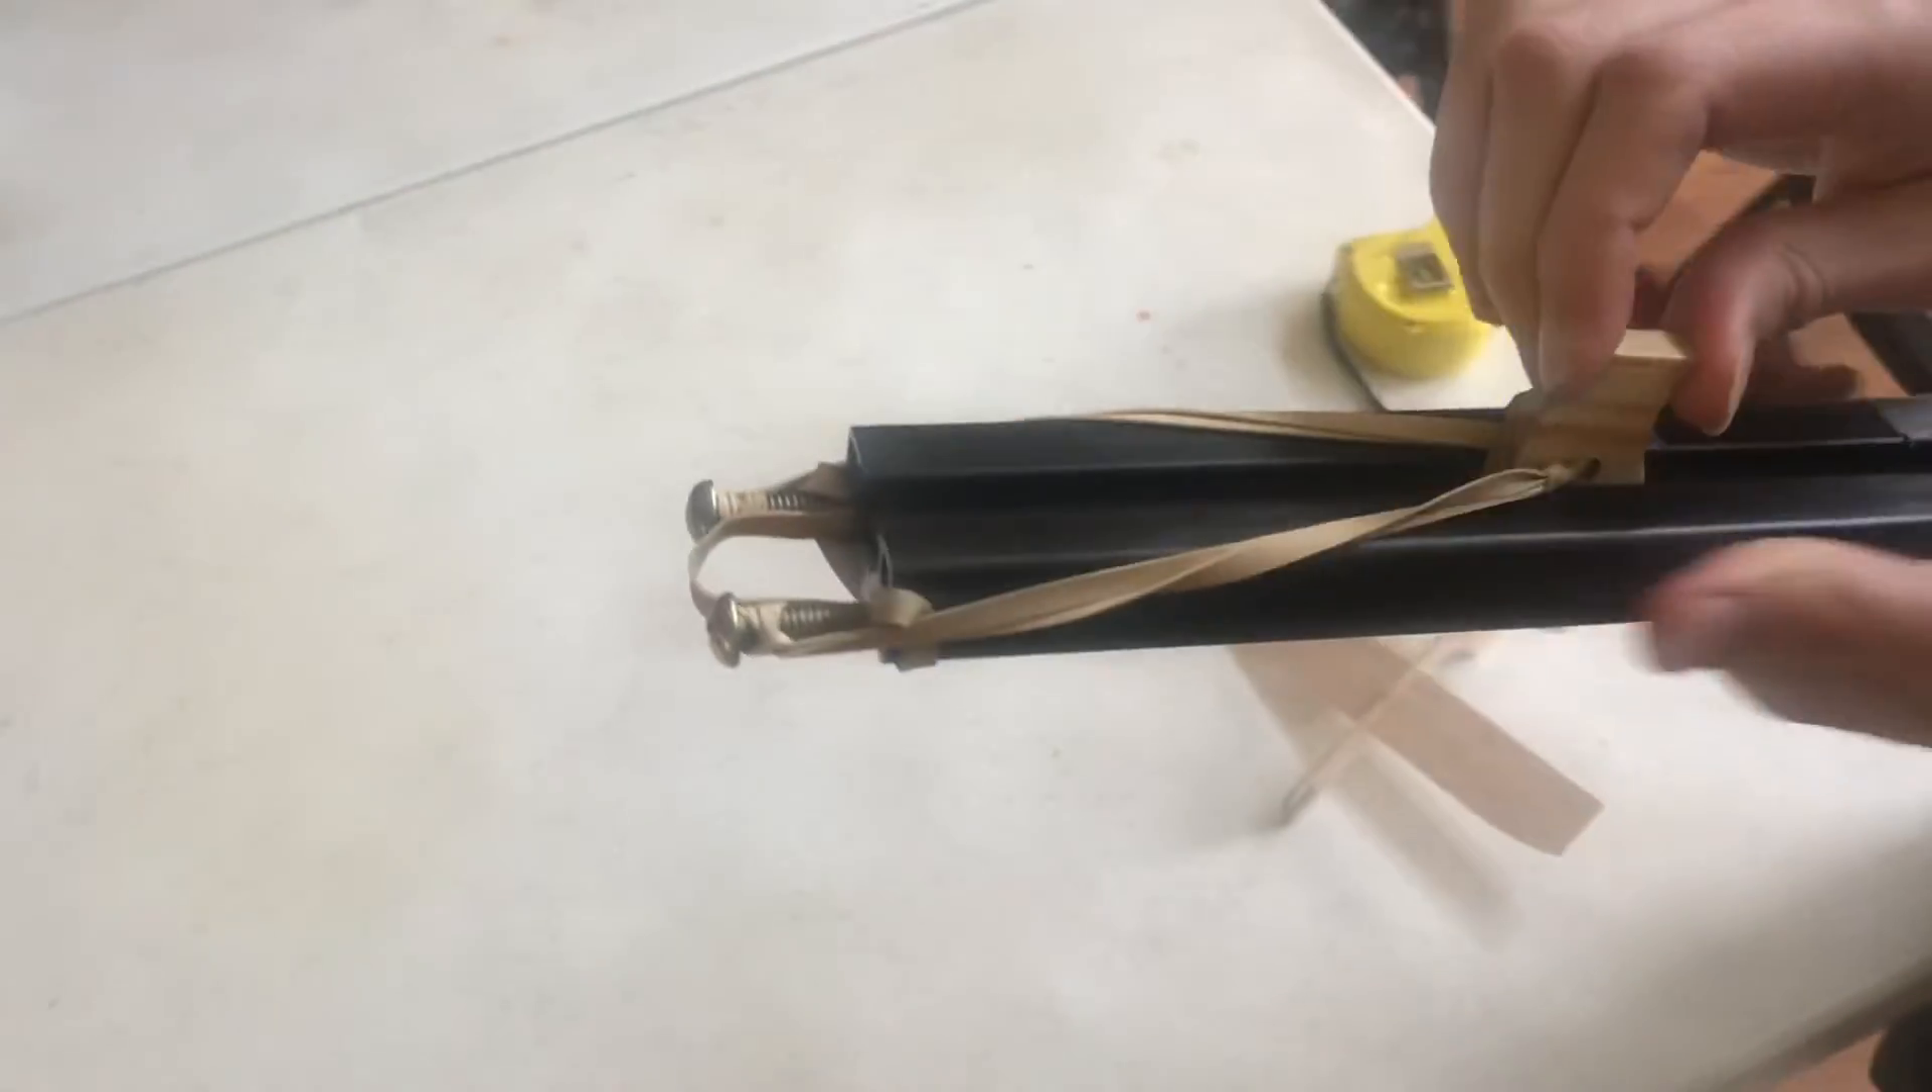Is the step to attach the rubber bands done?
Yes.